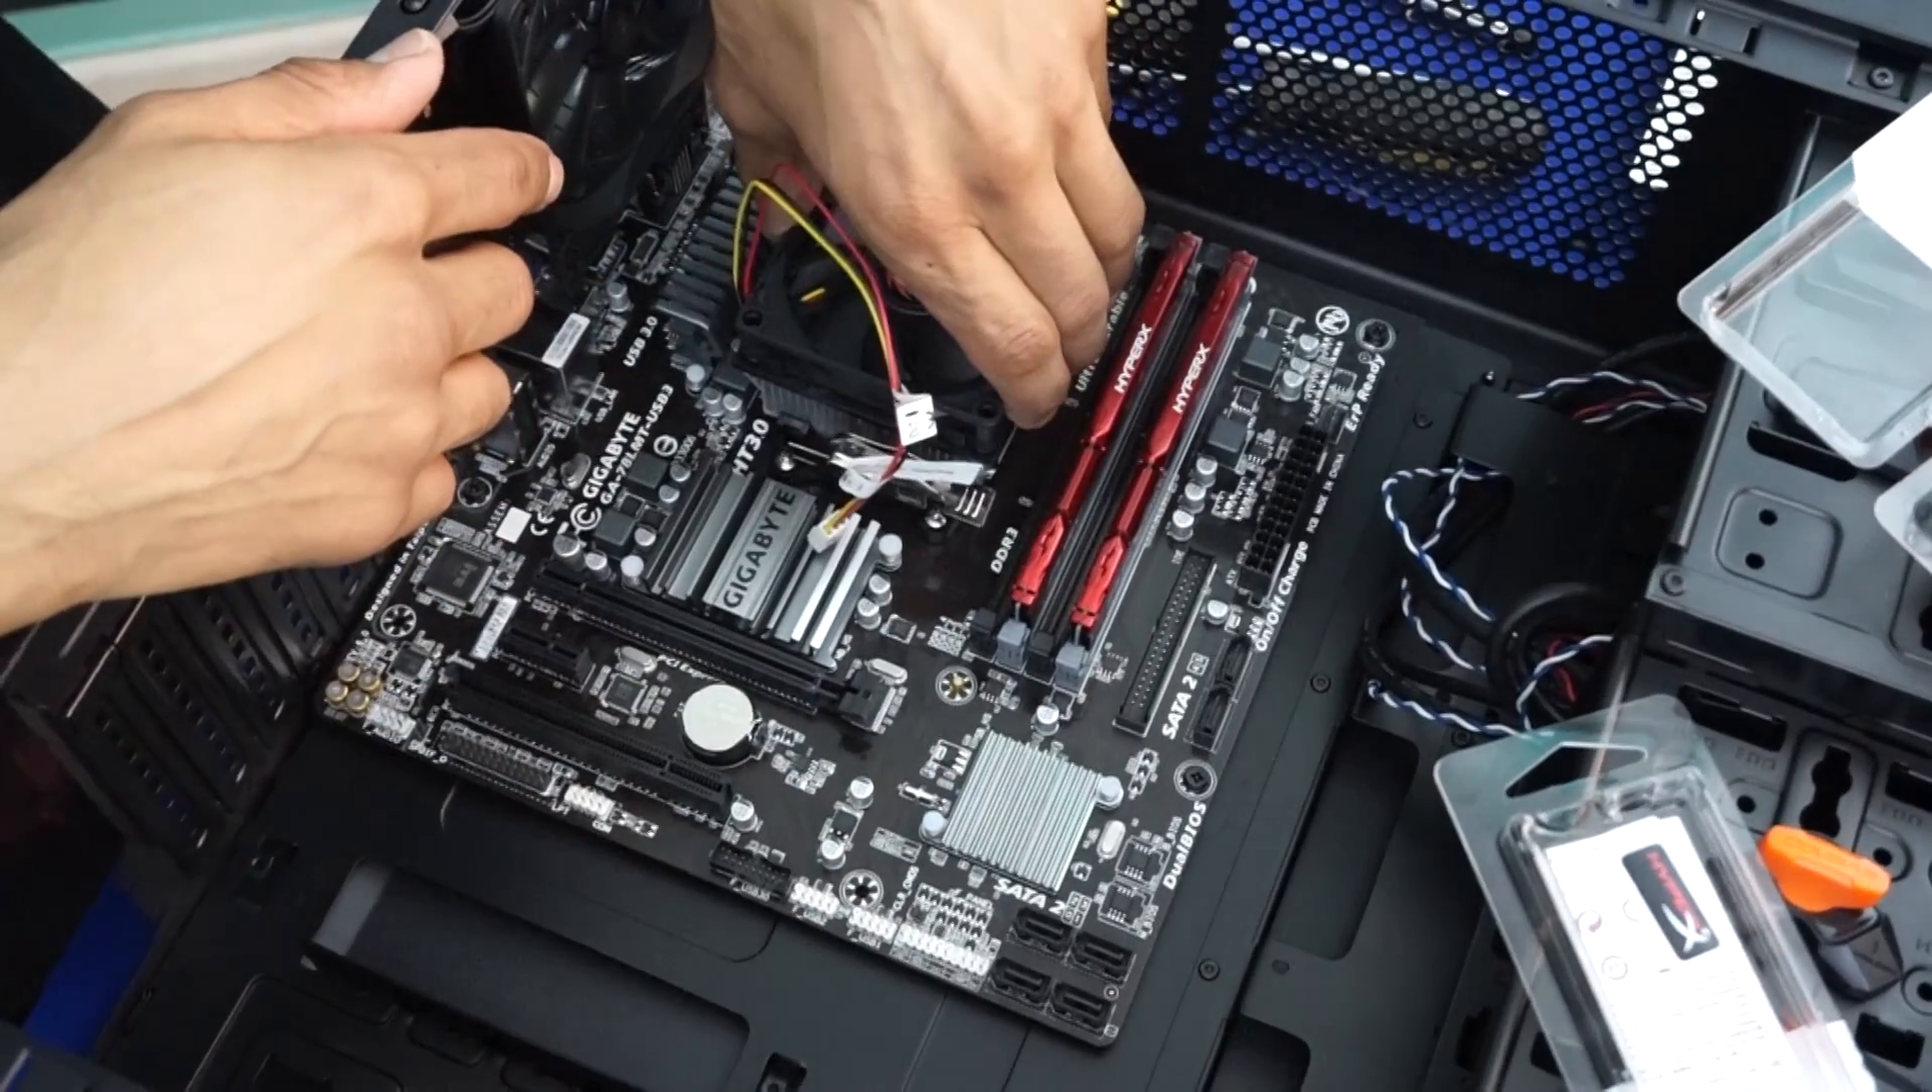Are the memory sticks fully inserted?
Yes.